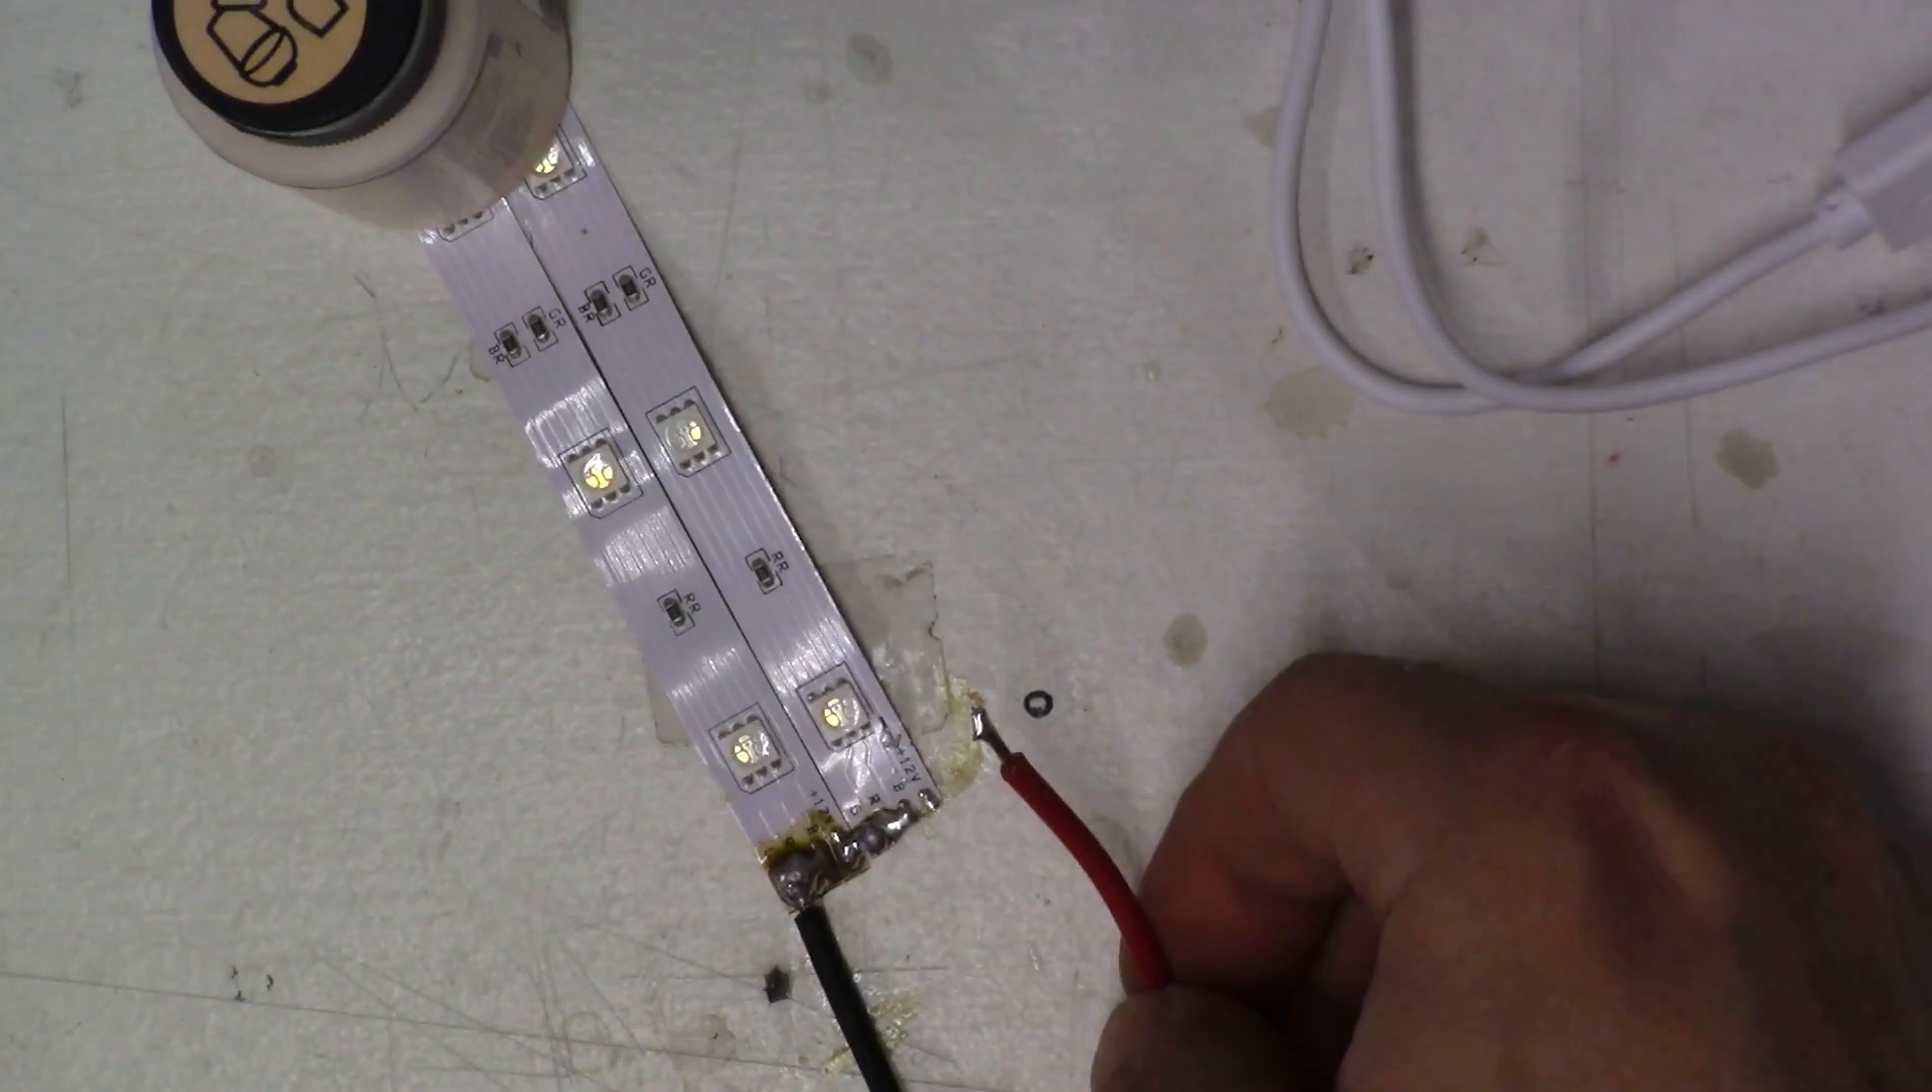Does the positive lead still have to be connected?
Yes.